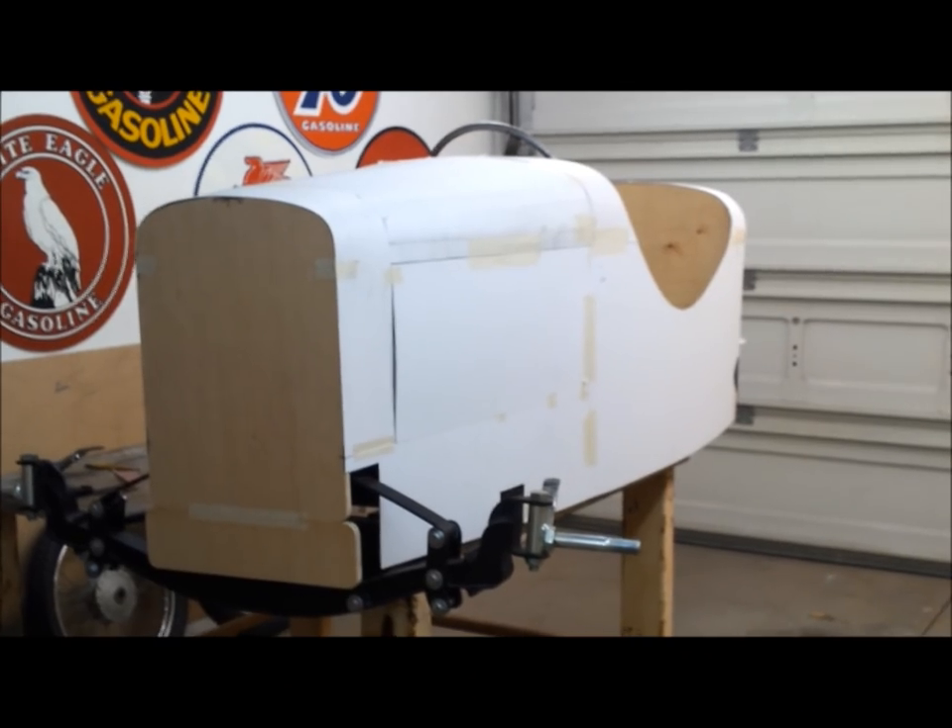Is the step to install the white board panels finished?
Yes.